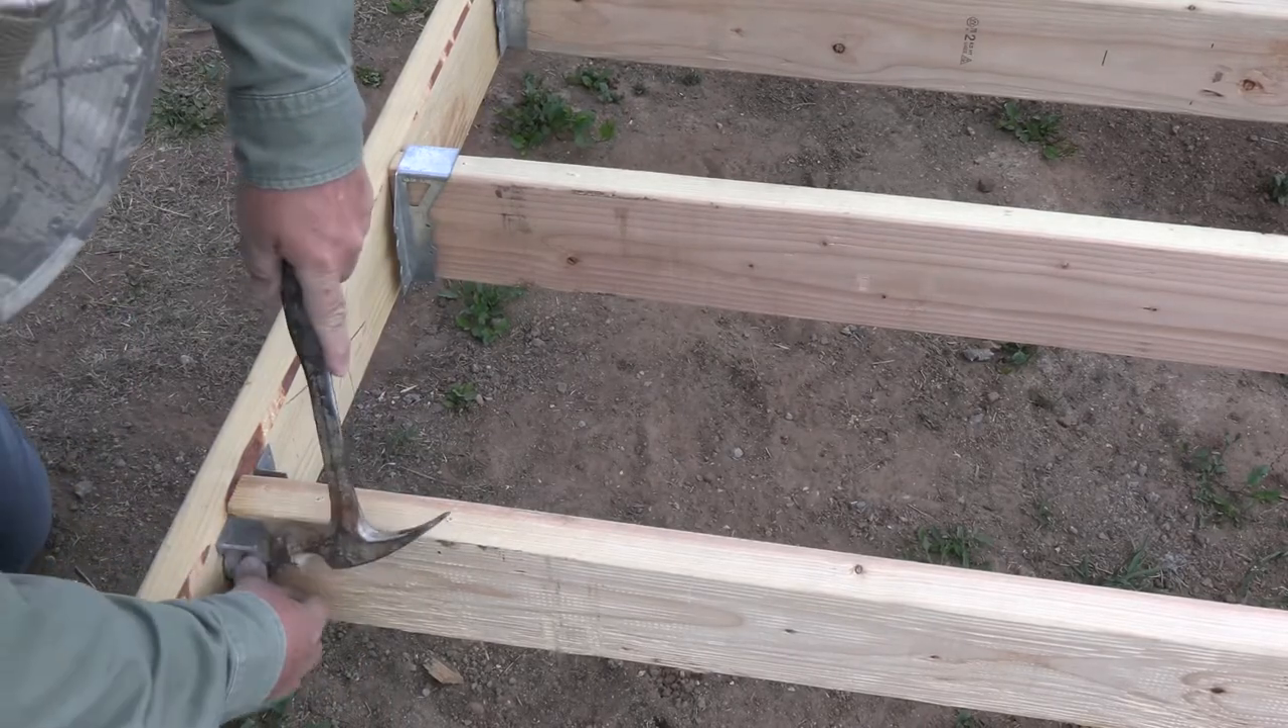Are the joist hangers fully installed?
No.